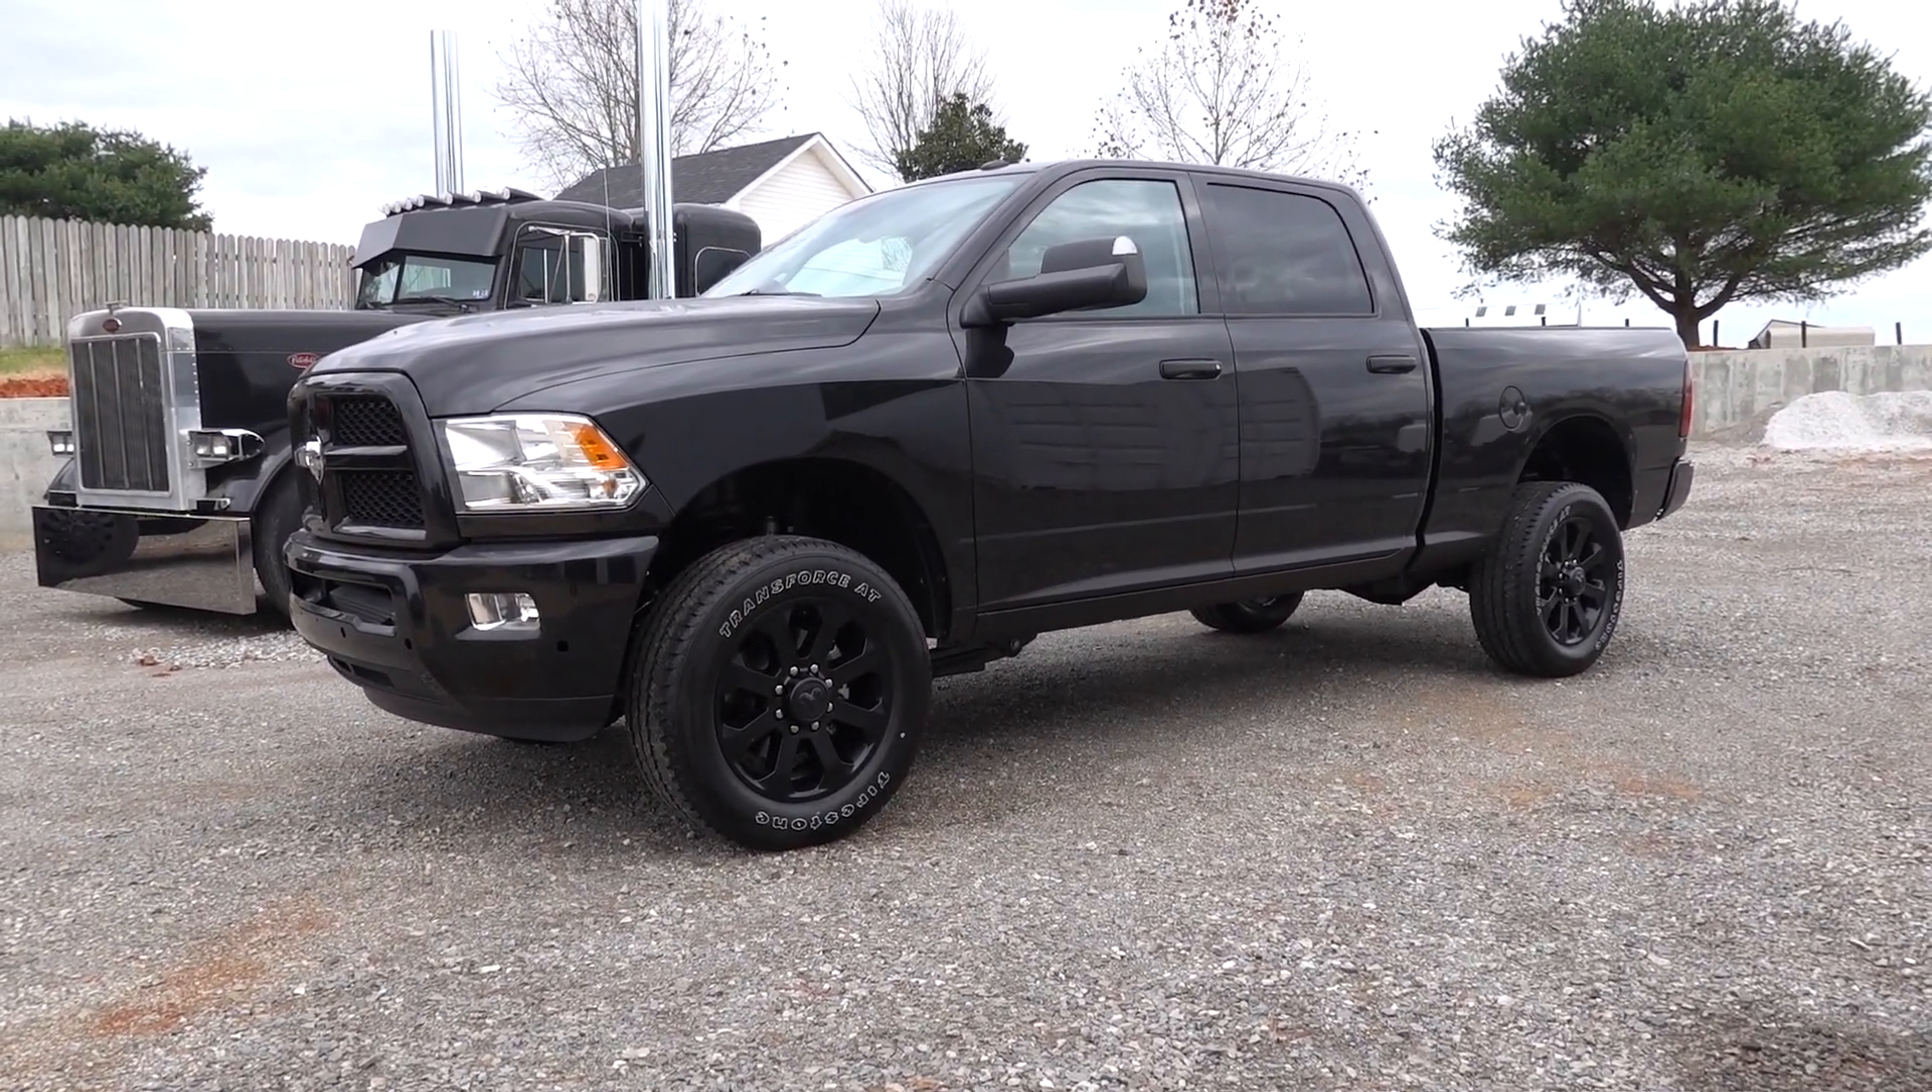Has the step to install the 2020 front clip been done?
No.